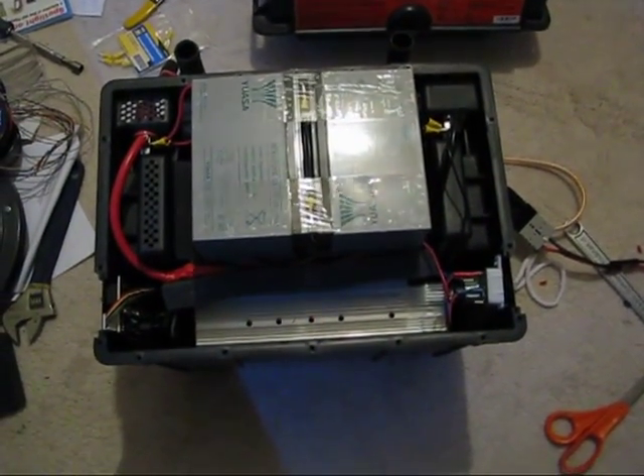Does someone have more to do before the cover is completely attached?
Yes.